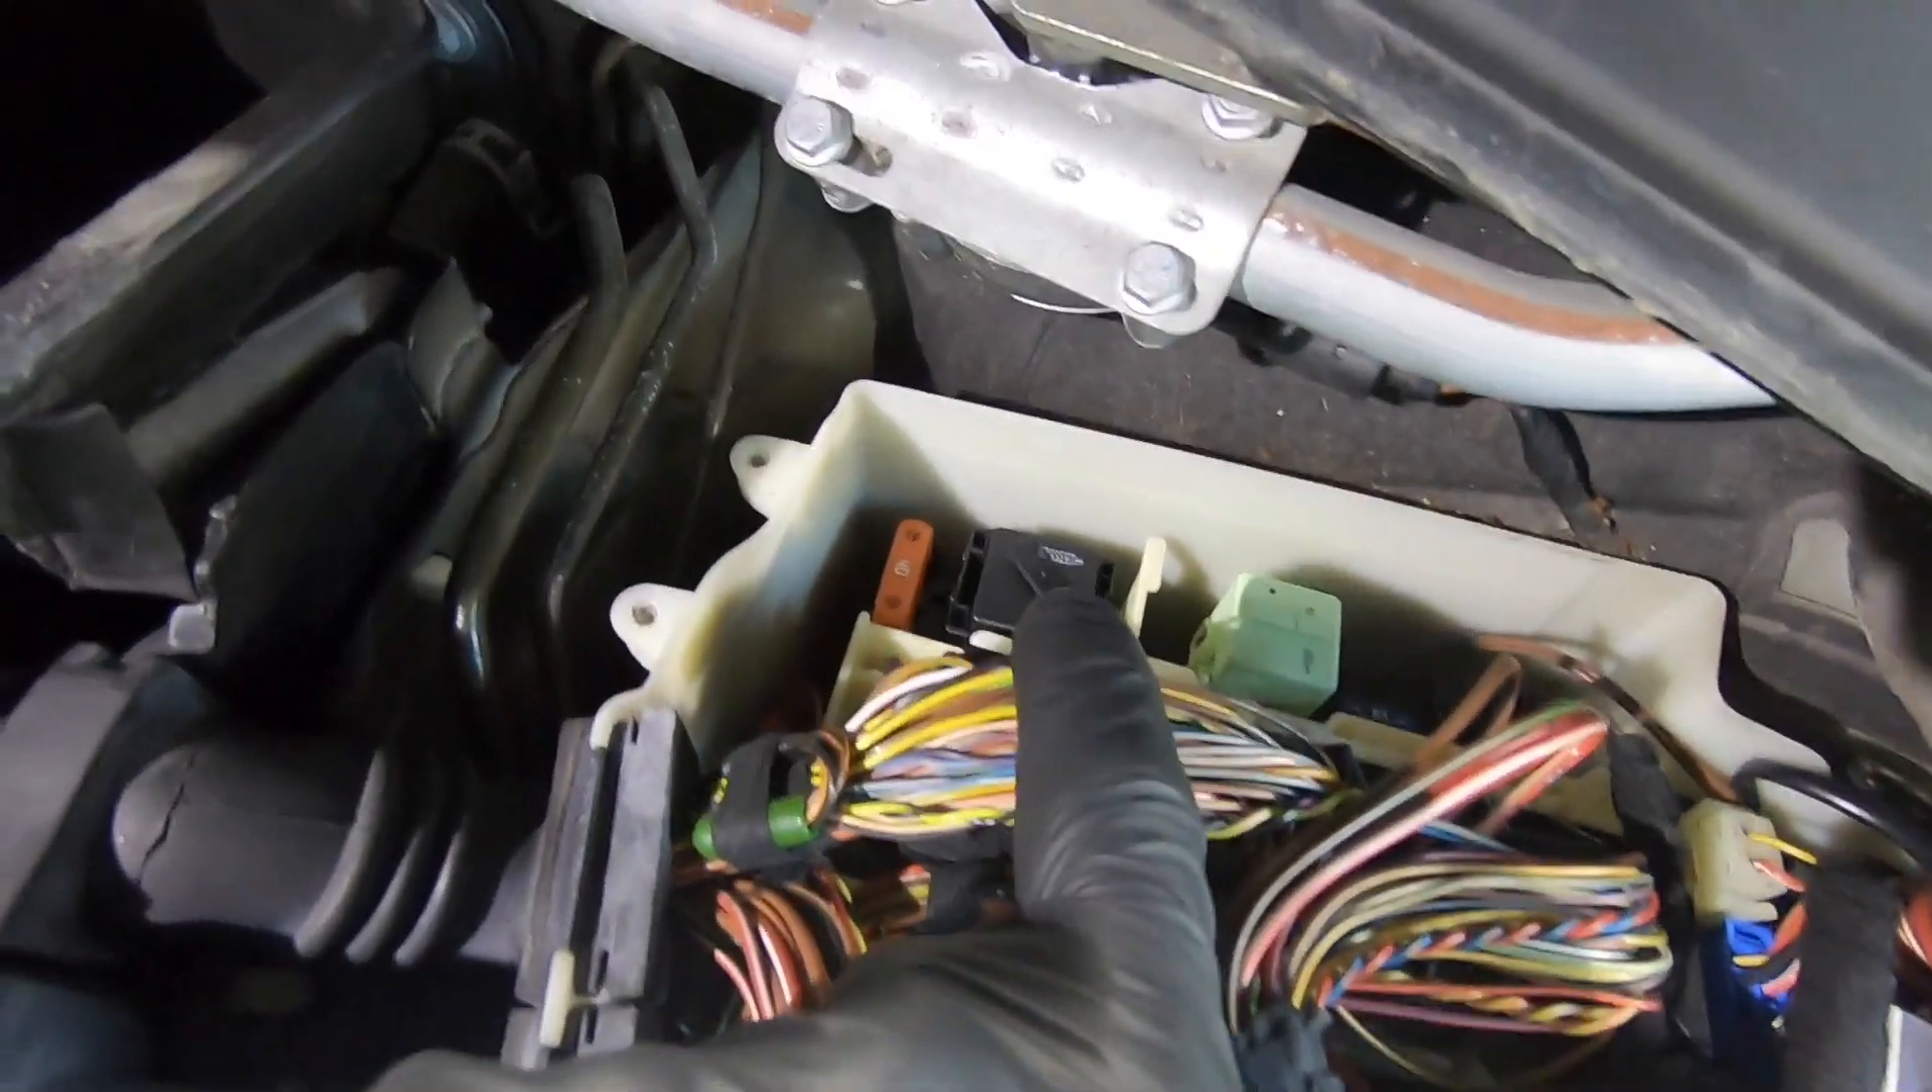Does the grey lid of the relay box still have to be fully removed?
No.